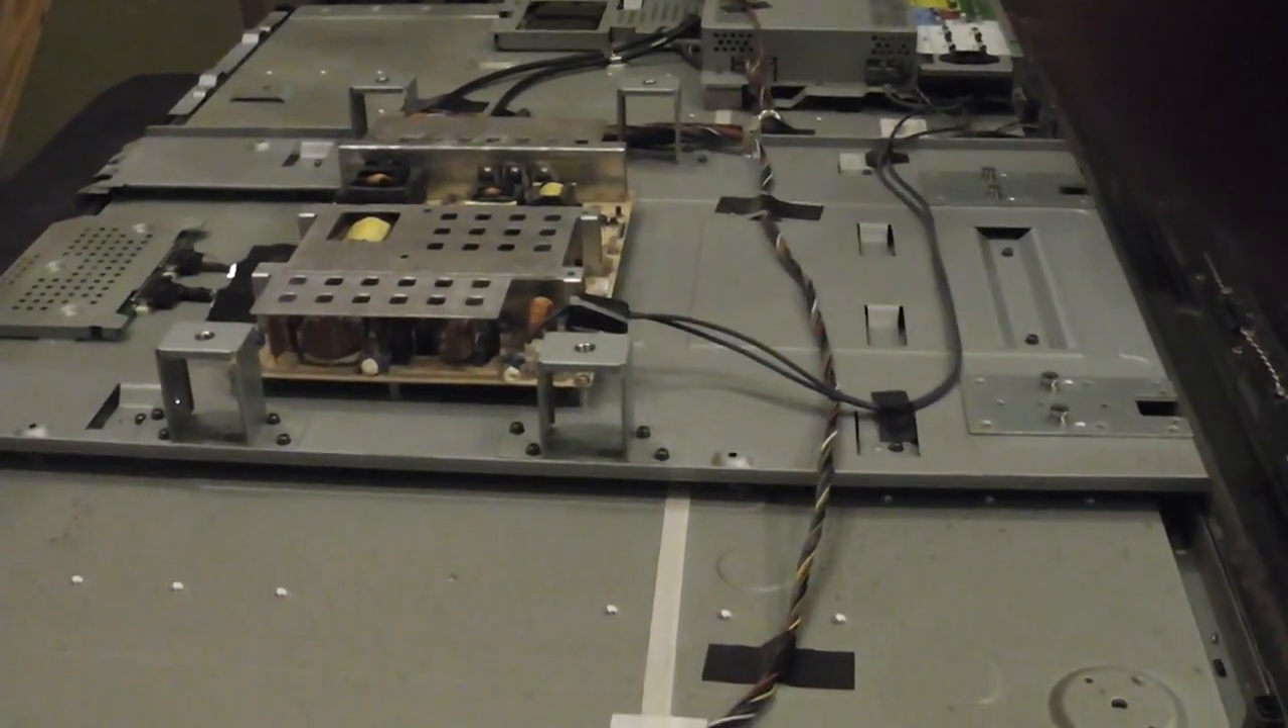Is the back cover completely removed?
Yes.